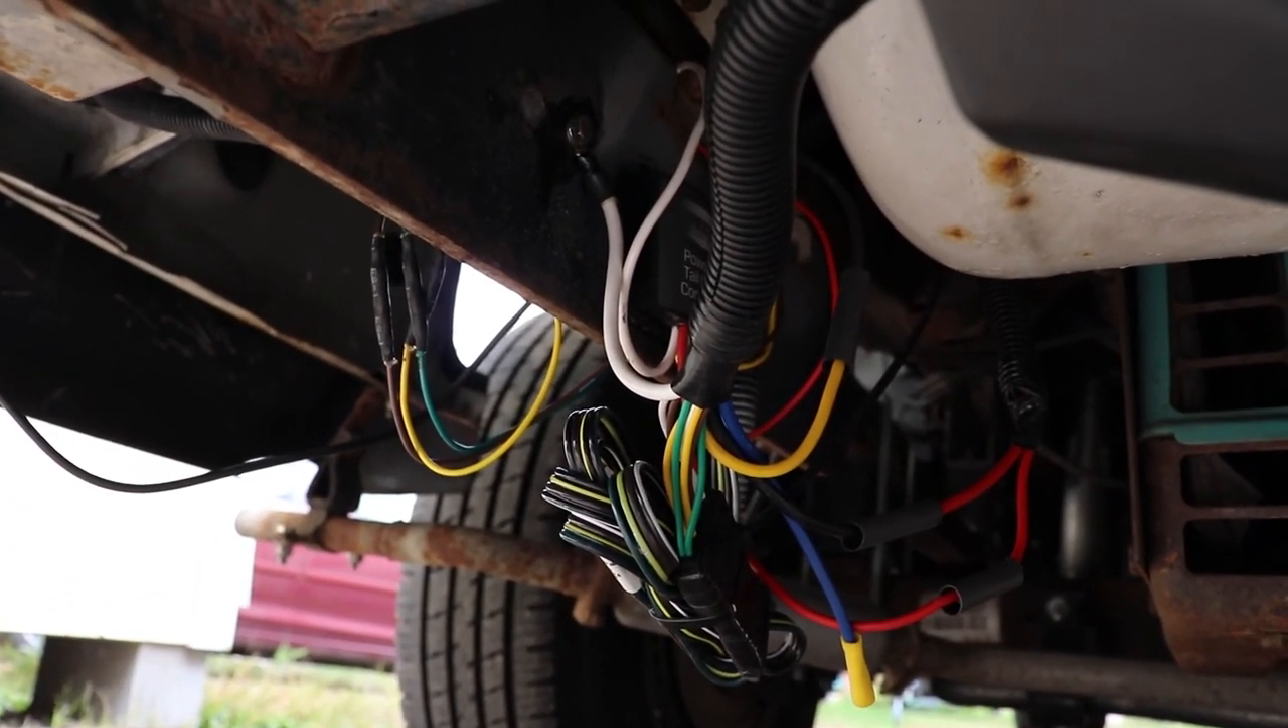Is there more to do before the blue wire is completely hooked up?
Yes.